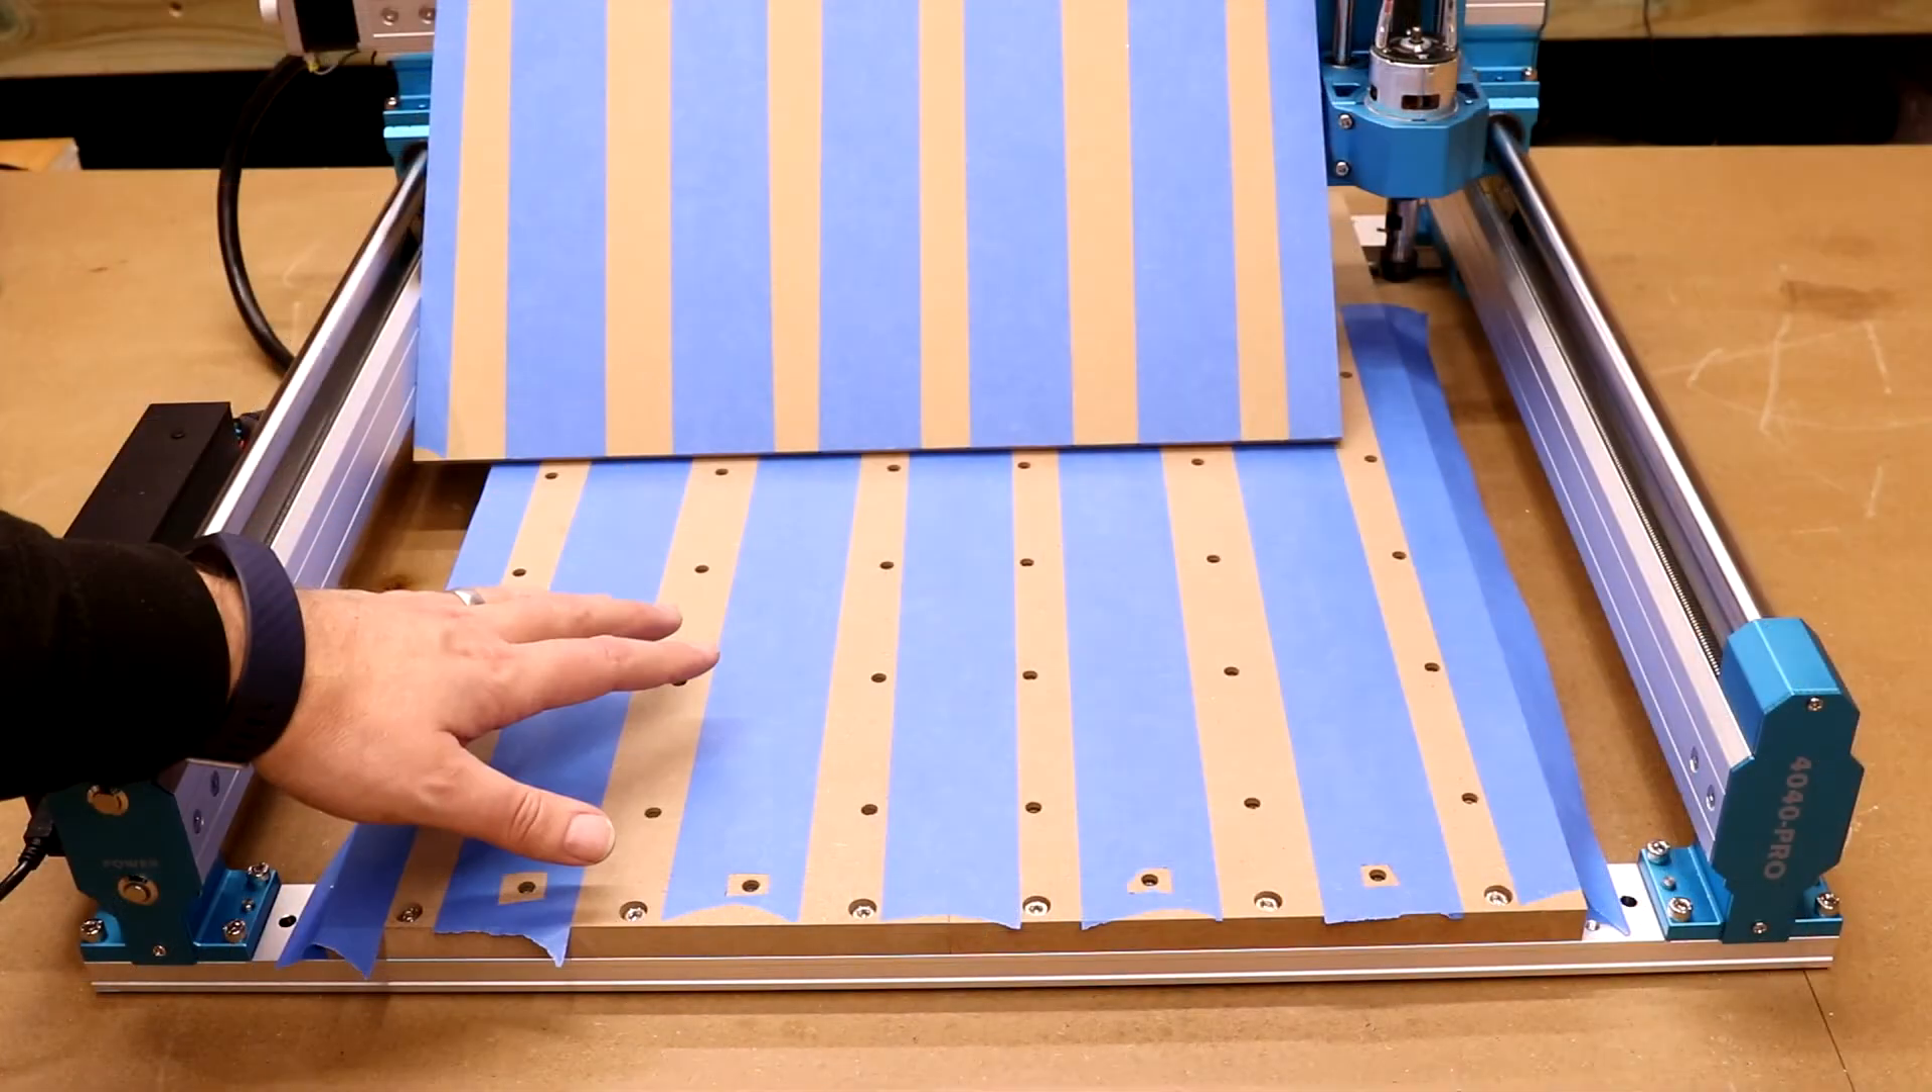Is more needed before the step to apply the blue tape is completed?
No.